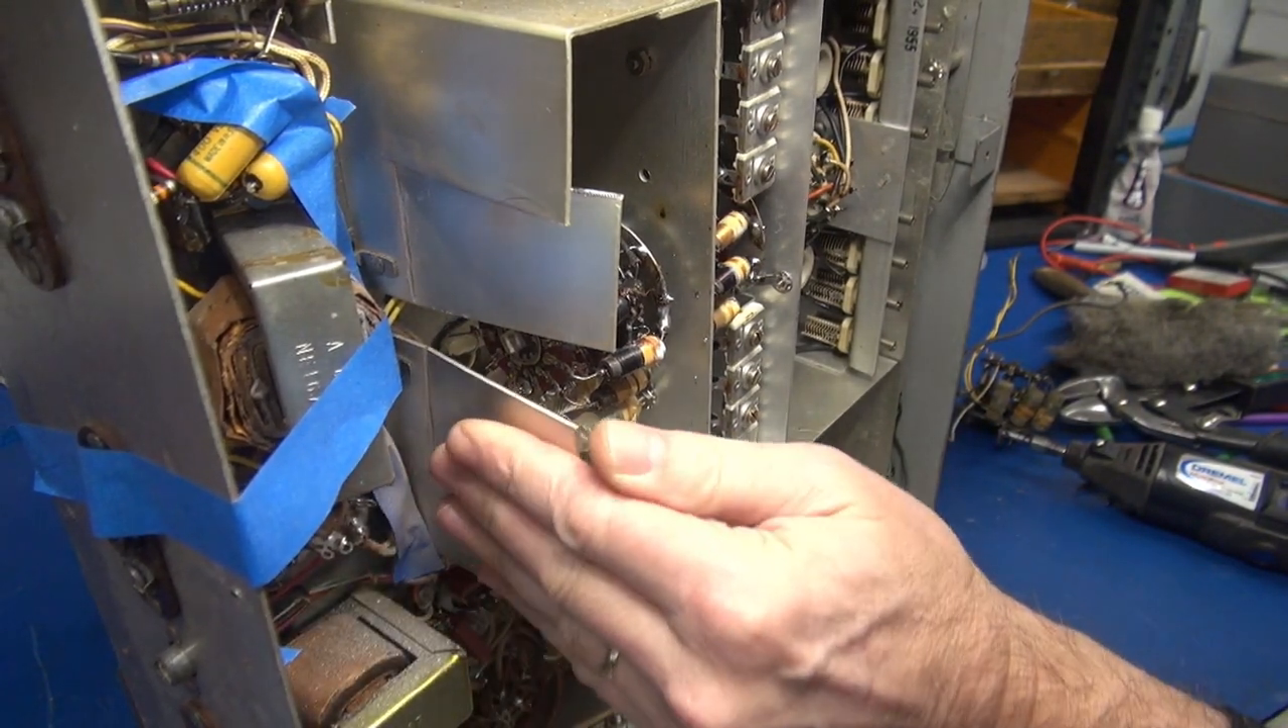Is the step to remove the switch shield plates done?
No.